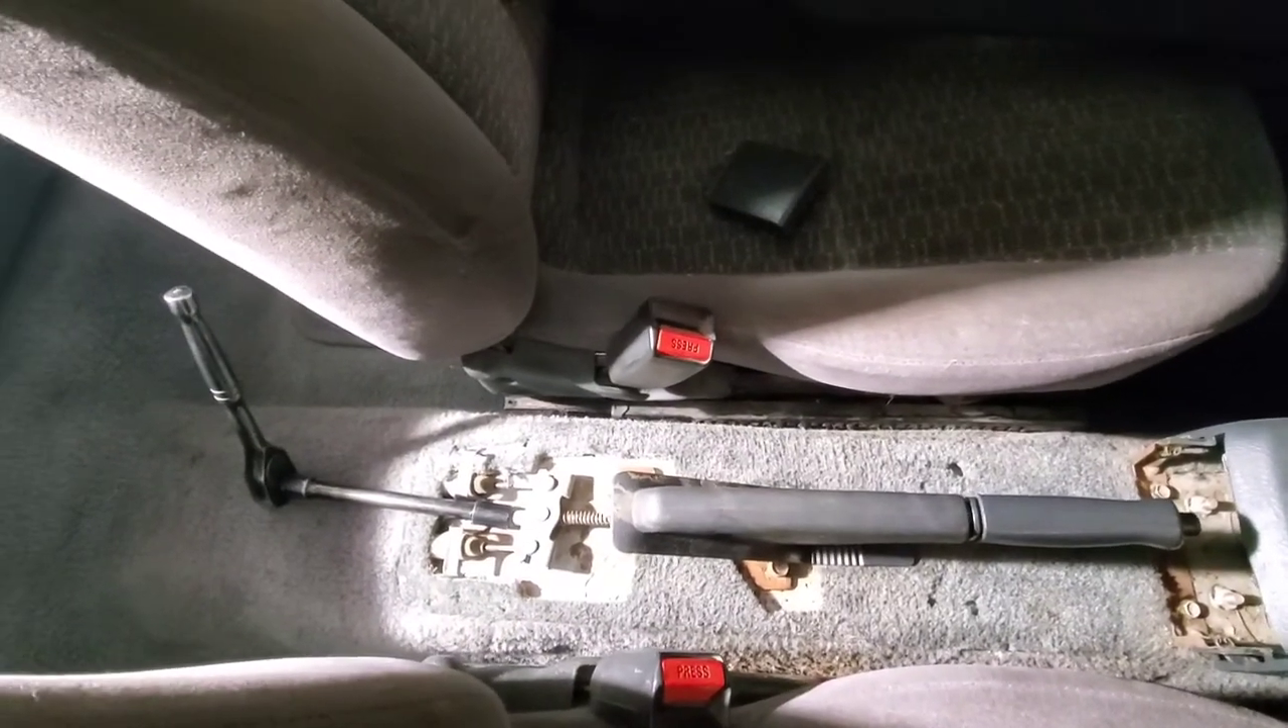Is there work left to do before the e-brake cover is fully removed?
No.